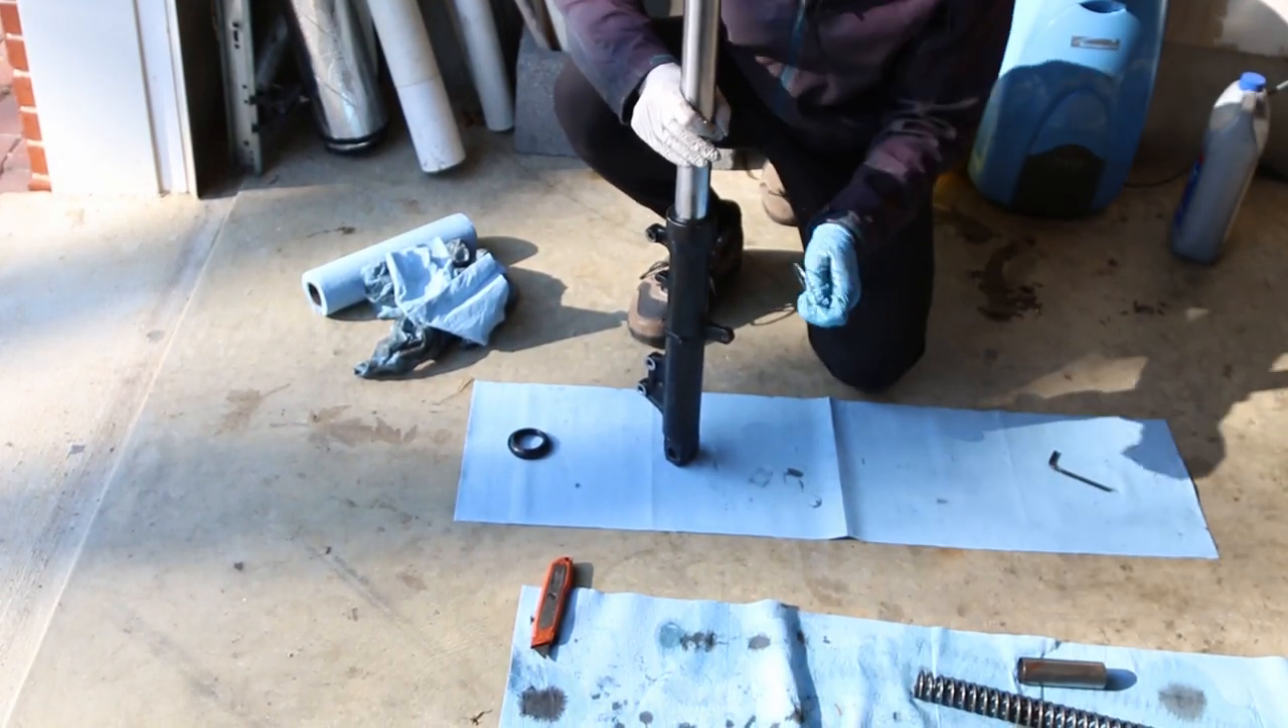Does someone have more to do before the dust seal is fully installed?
Yes.